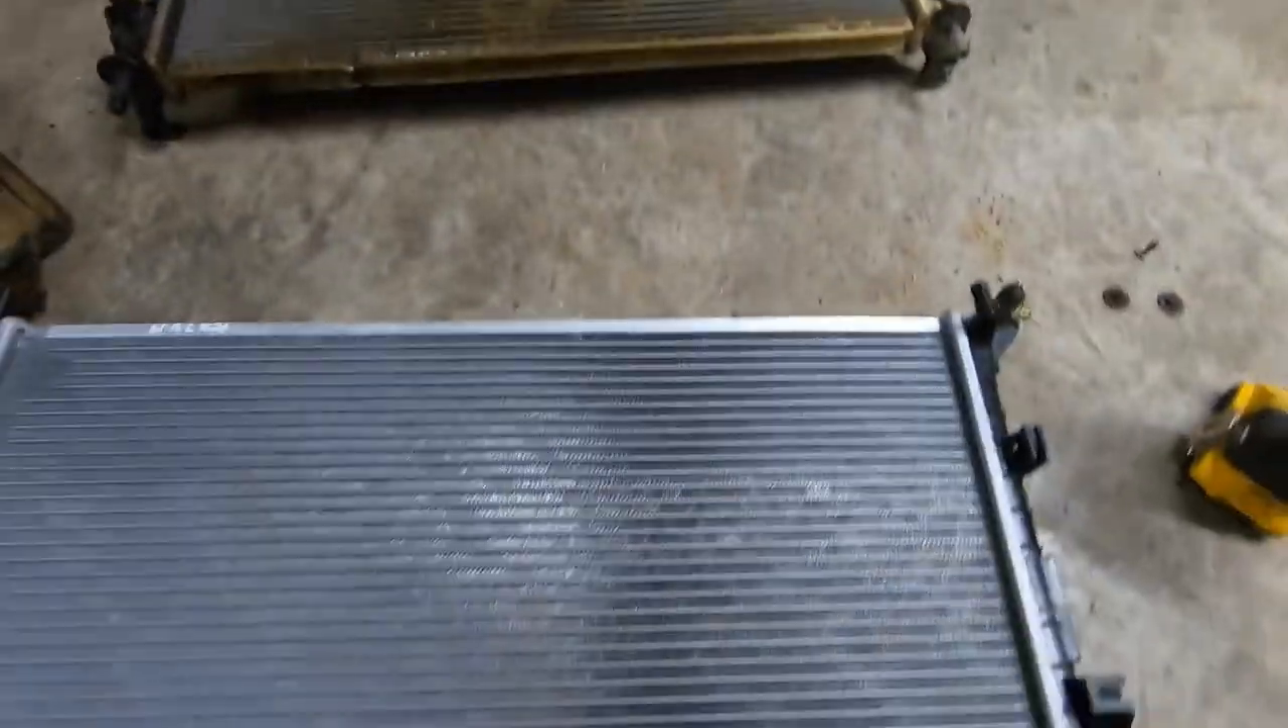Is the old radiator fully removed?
Yes.